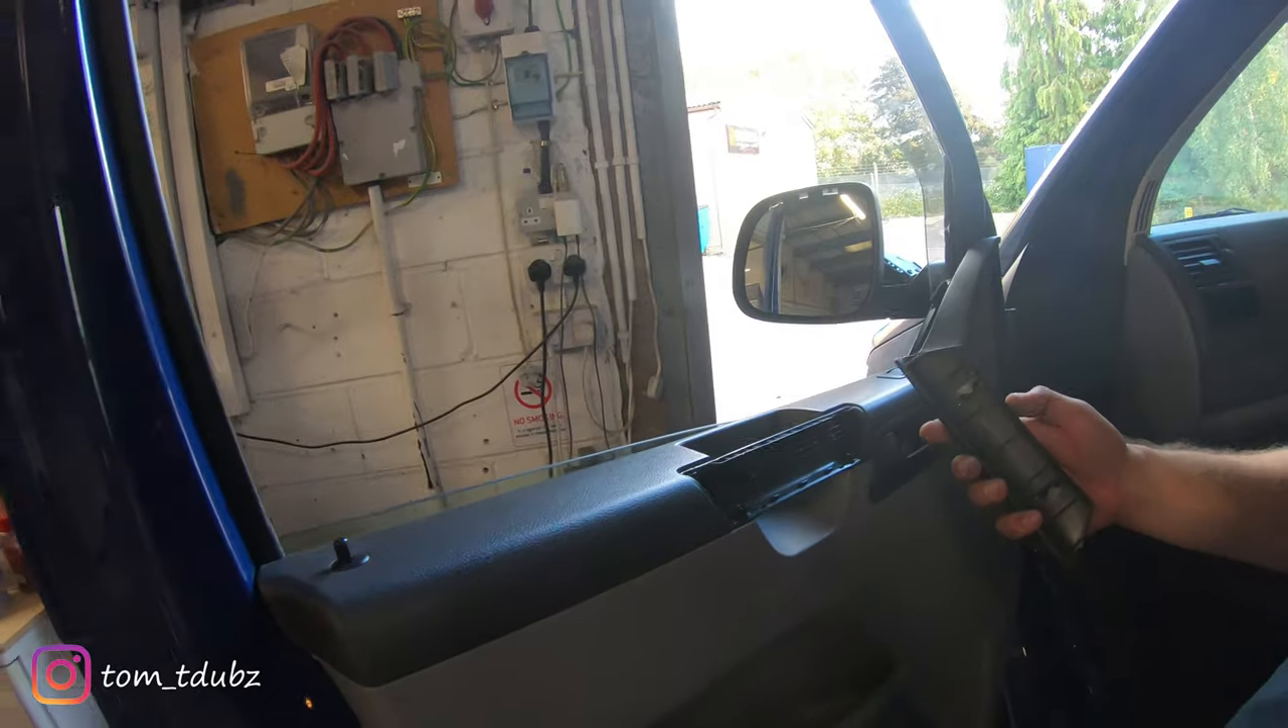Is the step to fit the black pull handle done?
No.